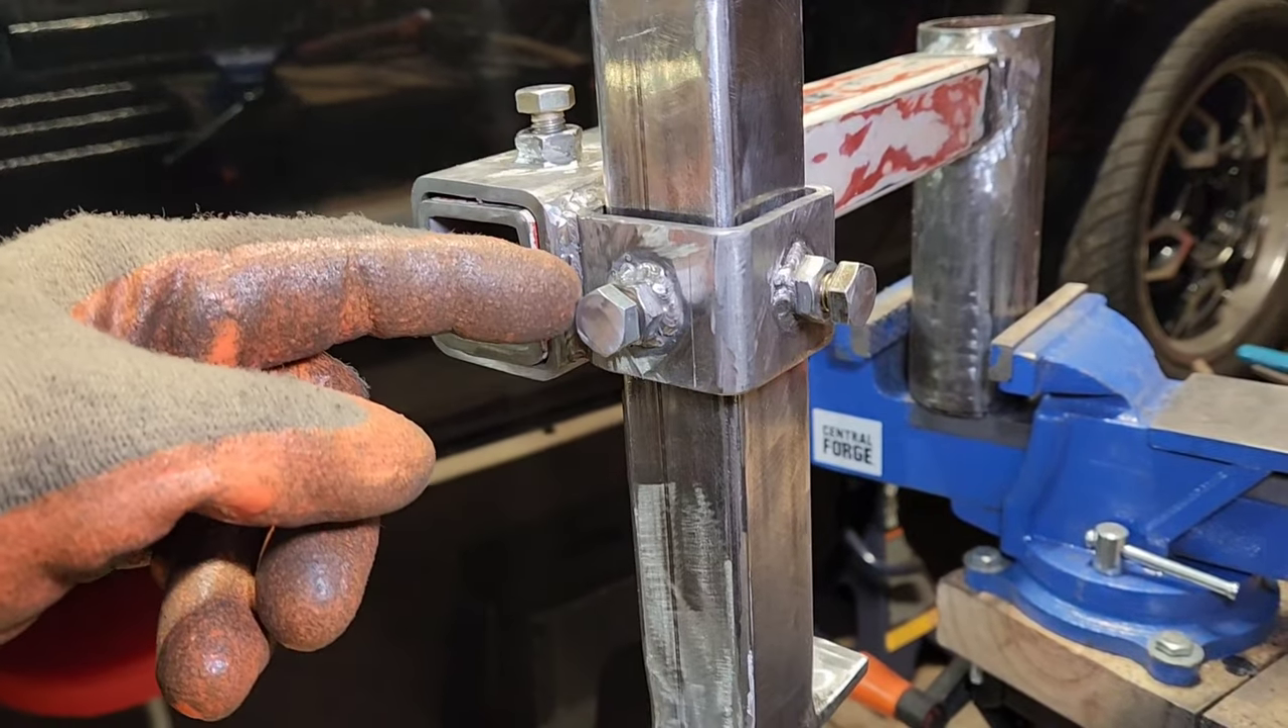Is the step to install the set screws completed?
Yes.